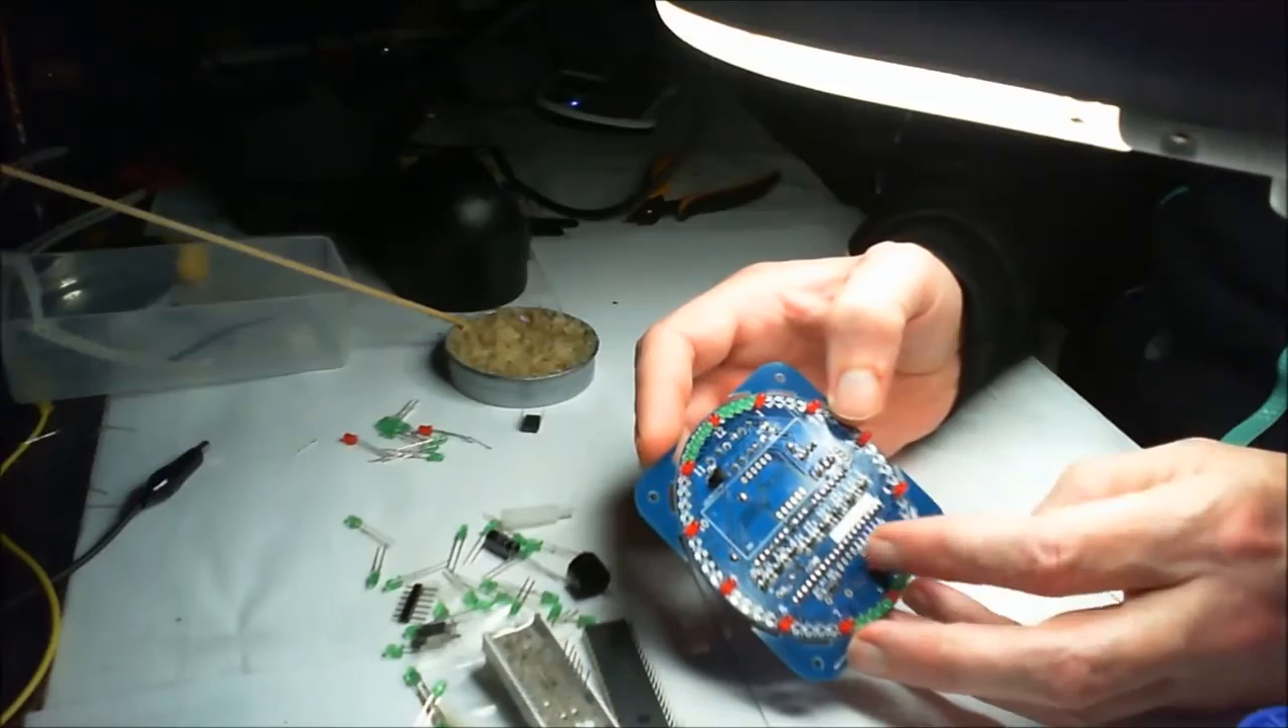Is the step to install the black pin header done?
No.